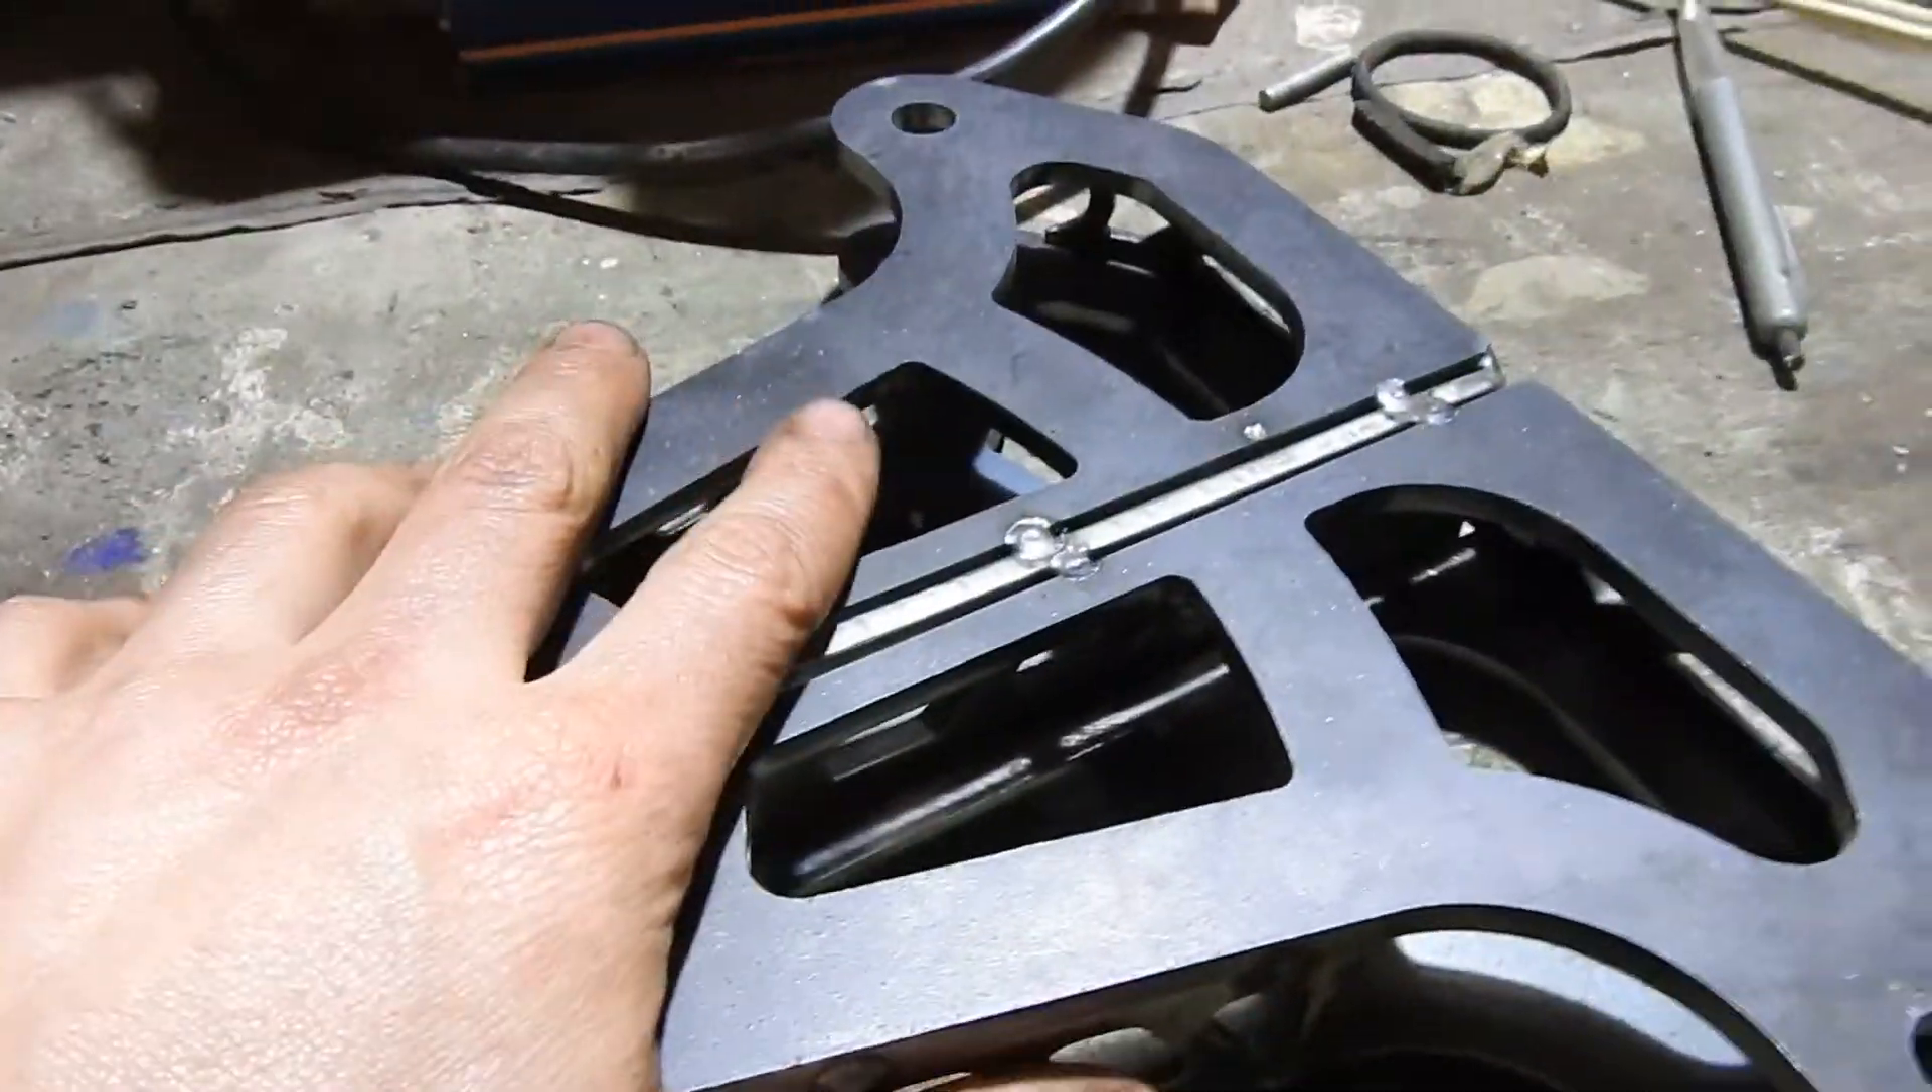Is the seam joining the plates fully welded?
No.